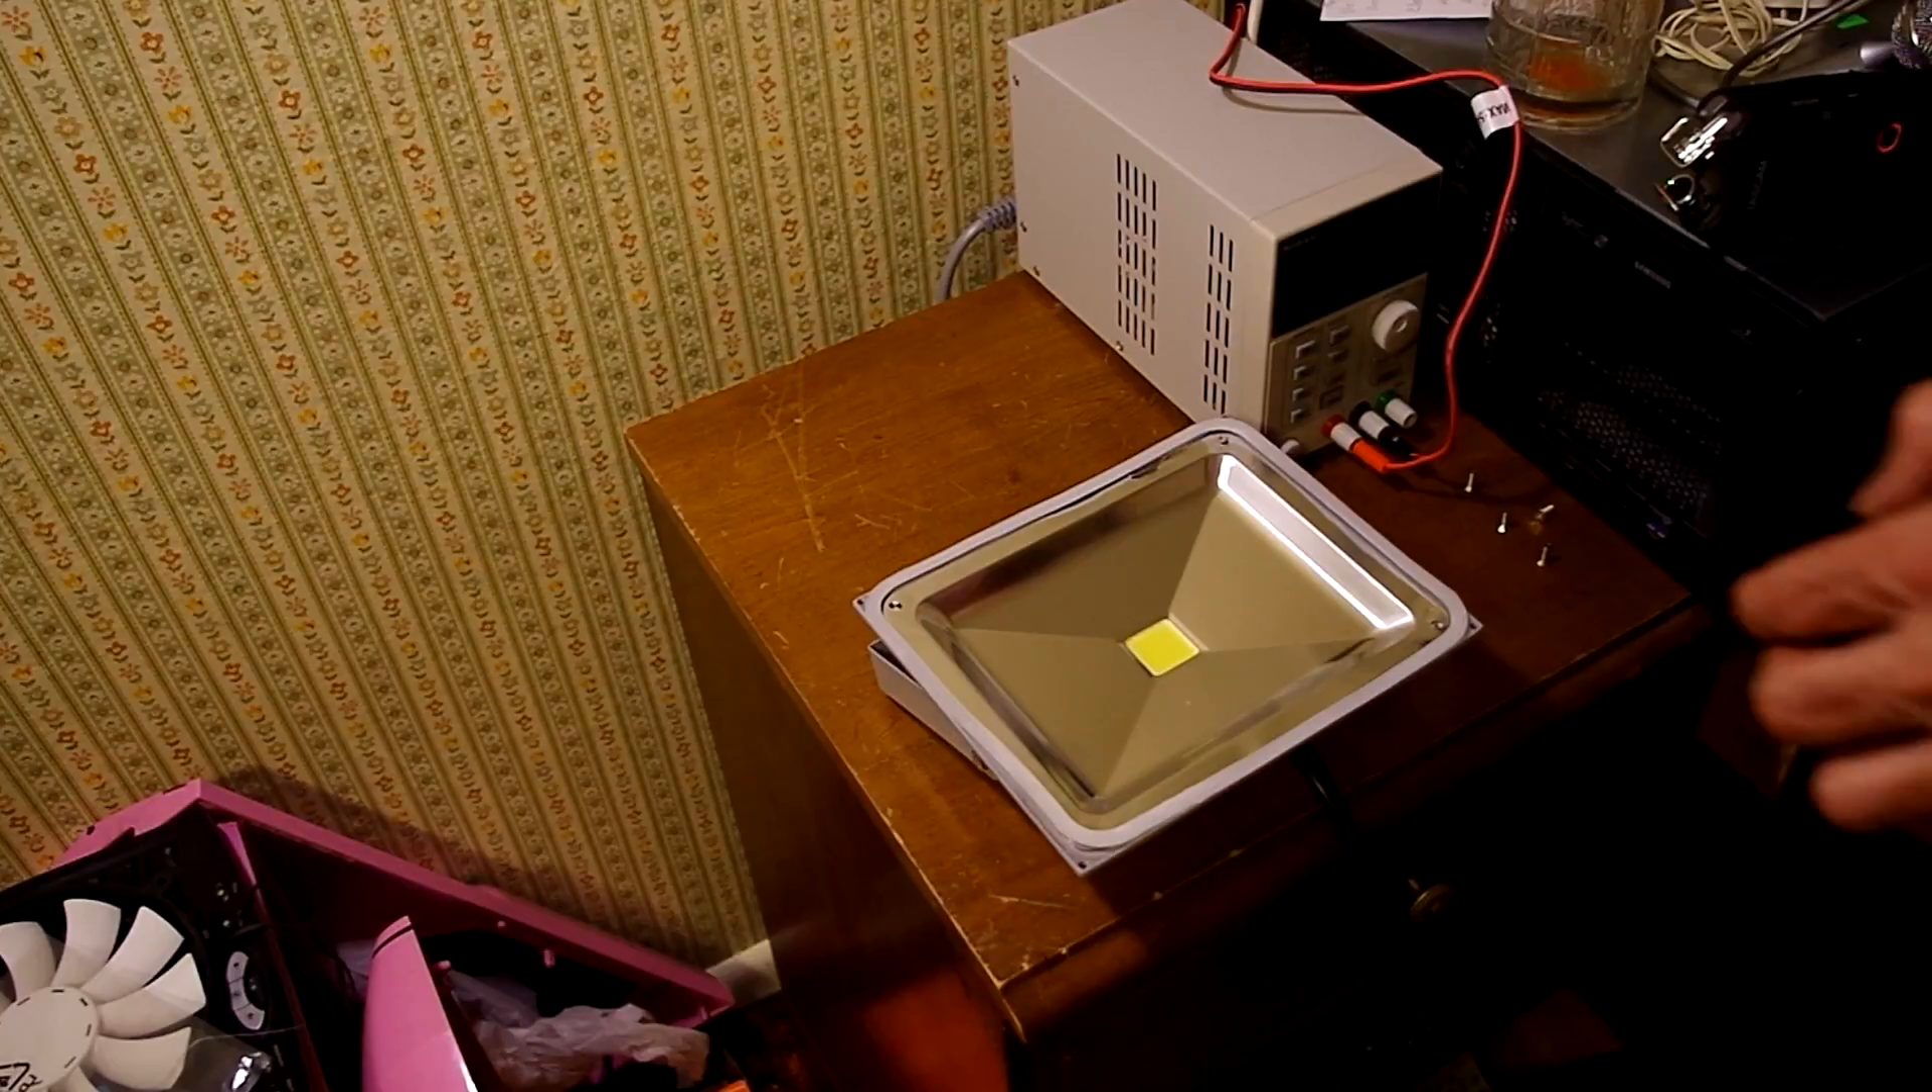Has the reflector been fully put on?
Yes.